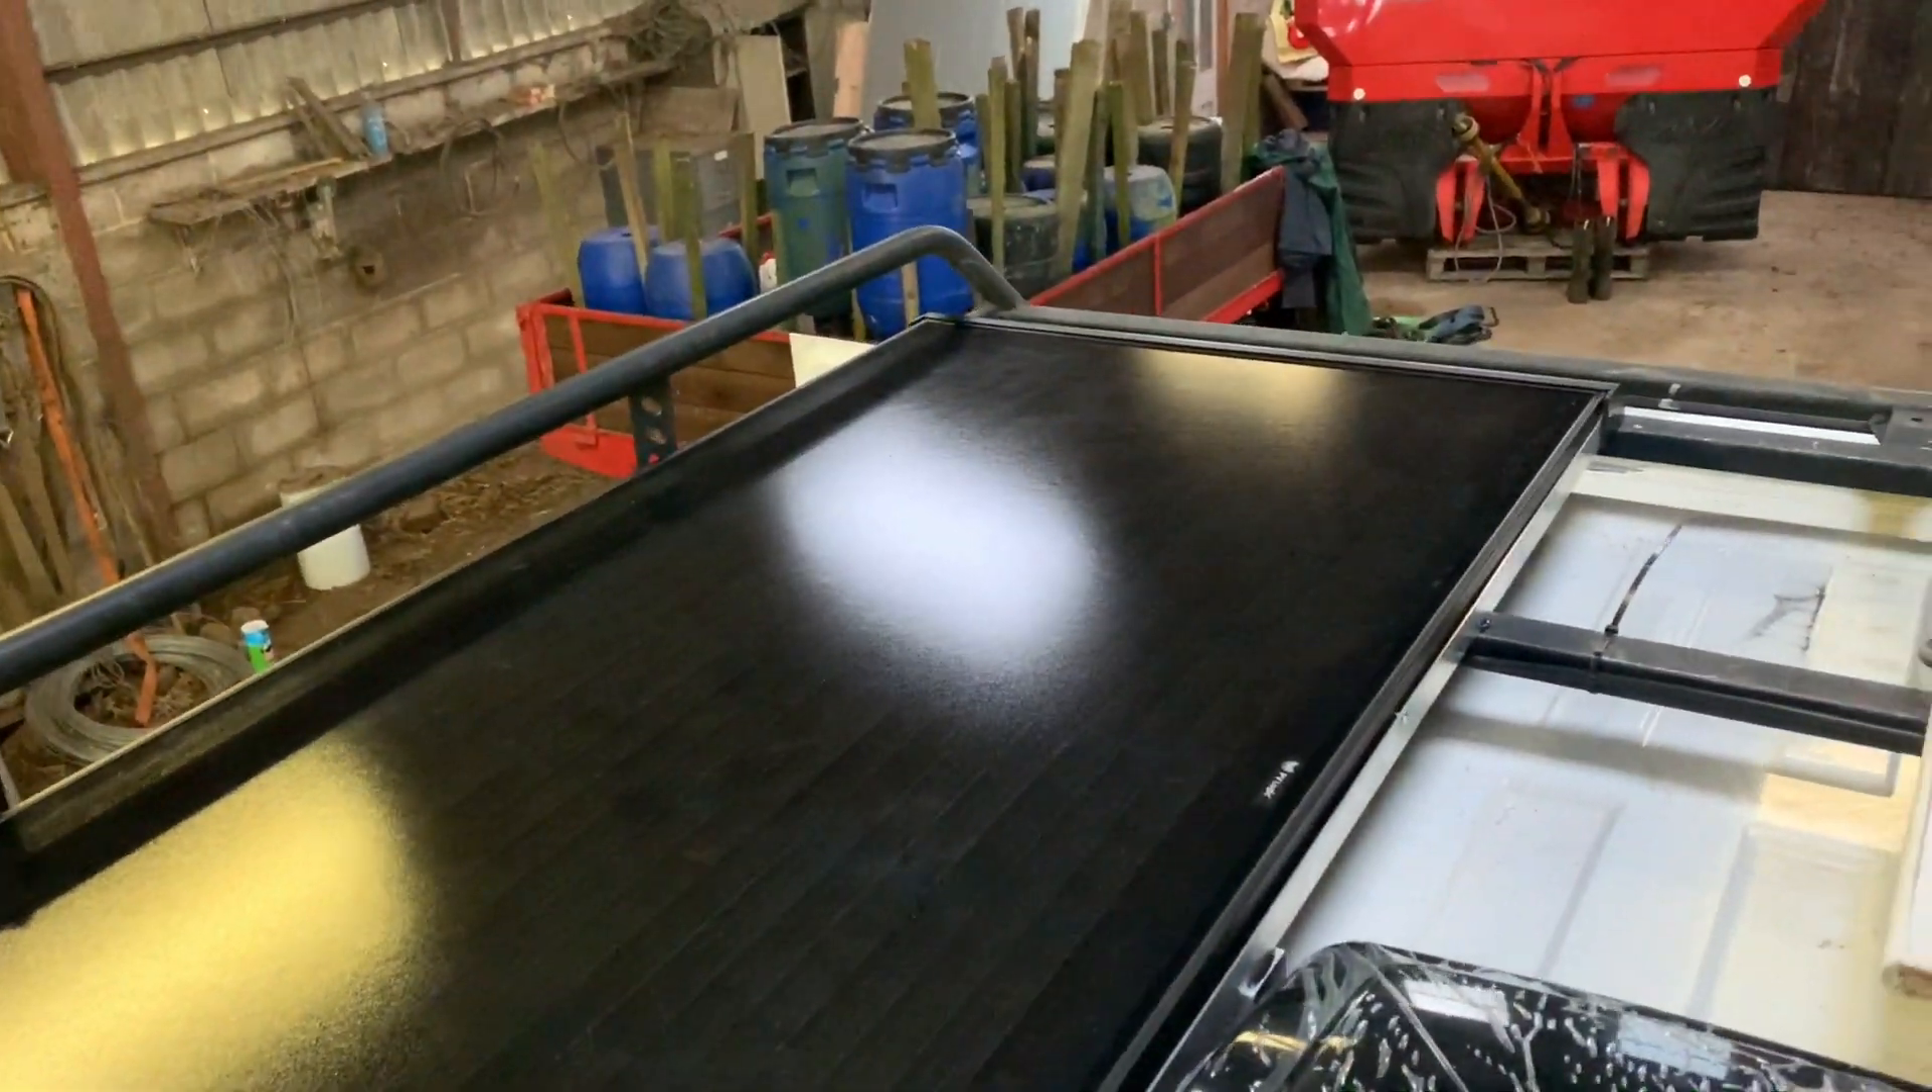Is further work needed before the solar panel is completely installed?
No.